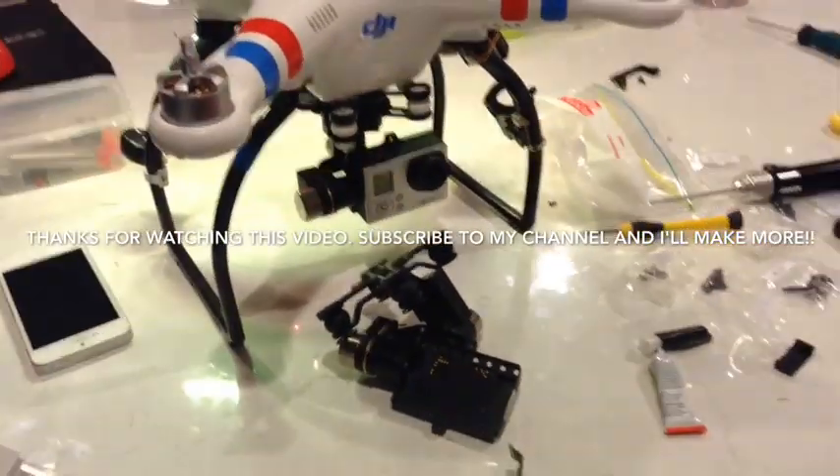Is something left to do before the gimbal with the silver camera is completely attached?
No.